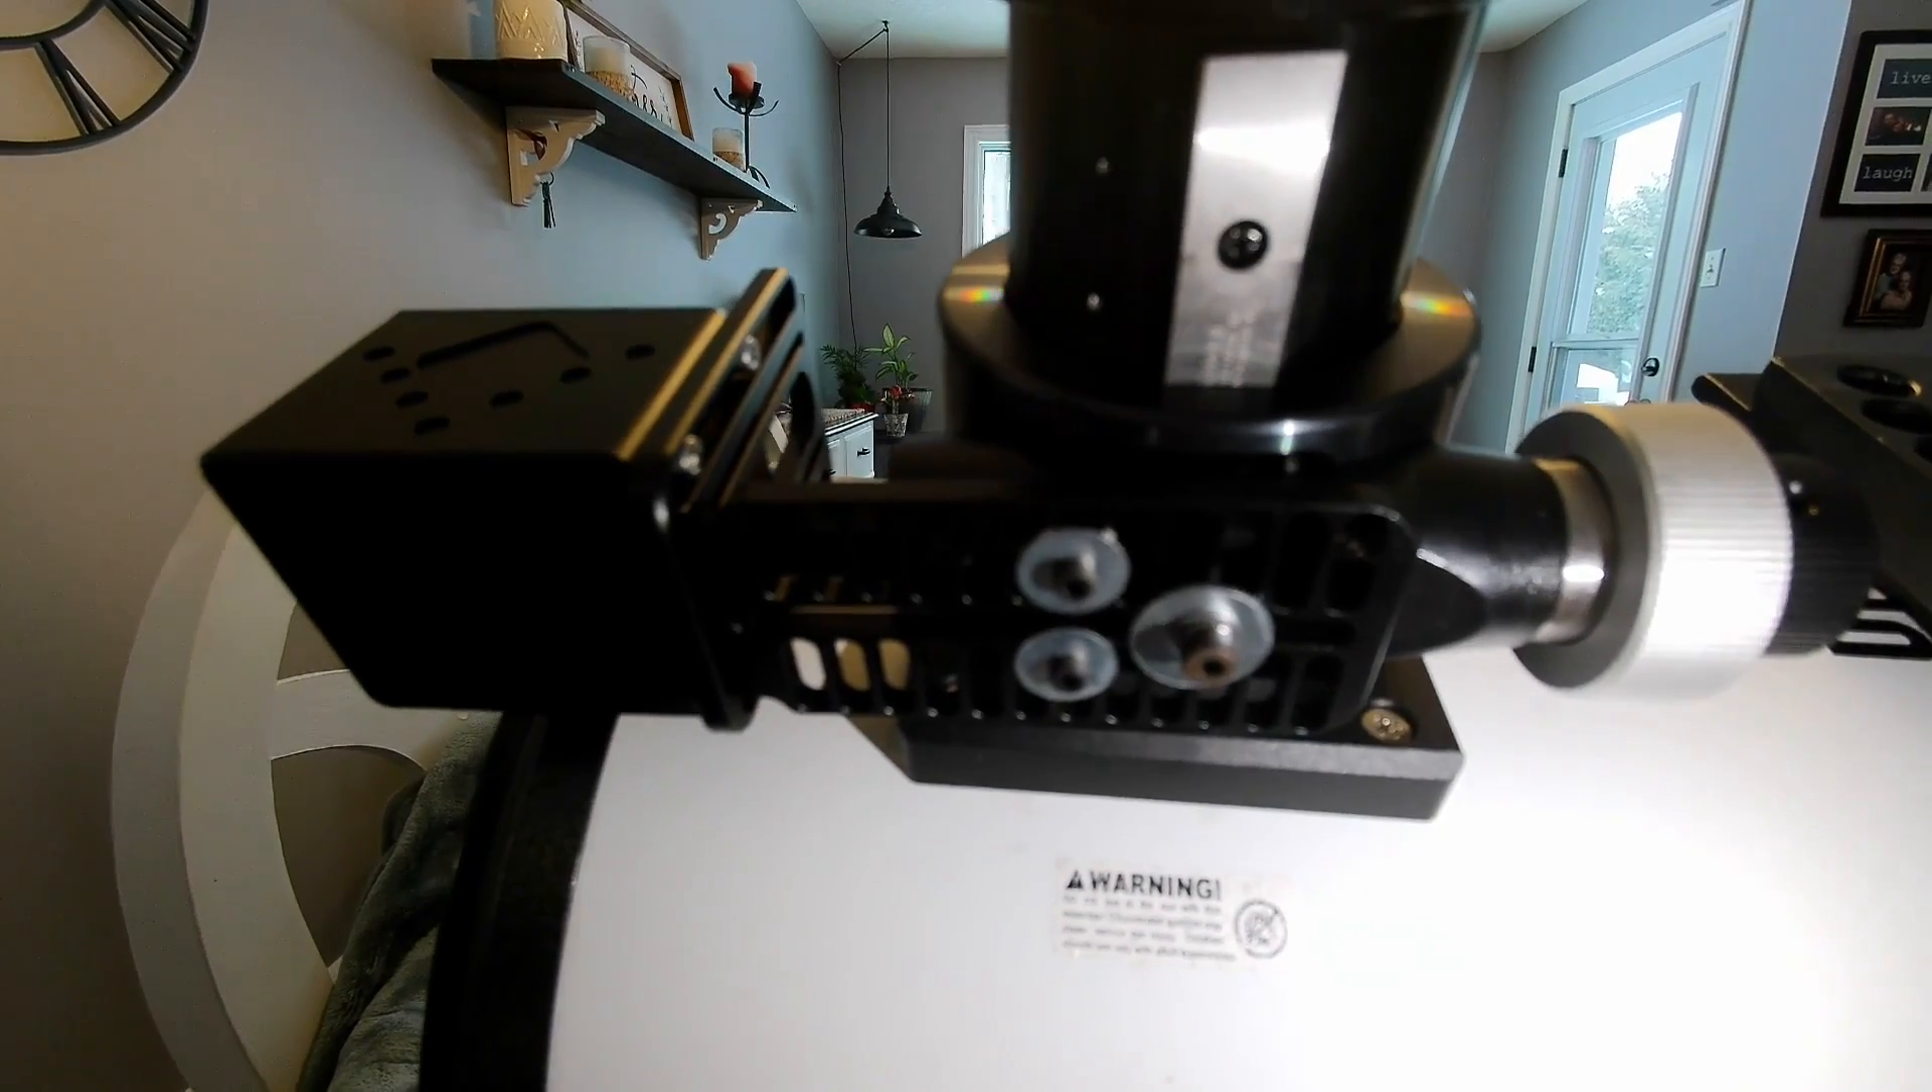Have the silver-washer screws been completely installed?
Yes.